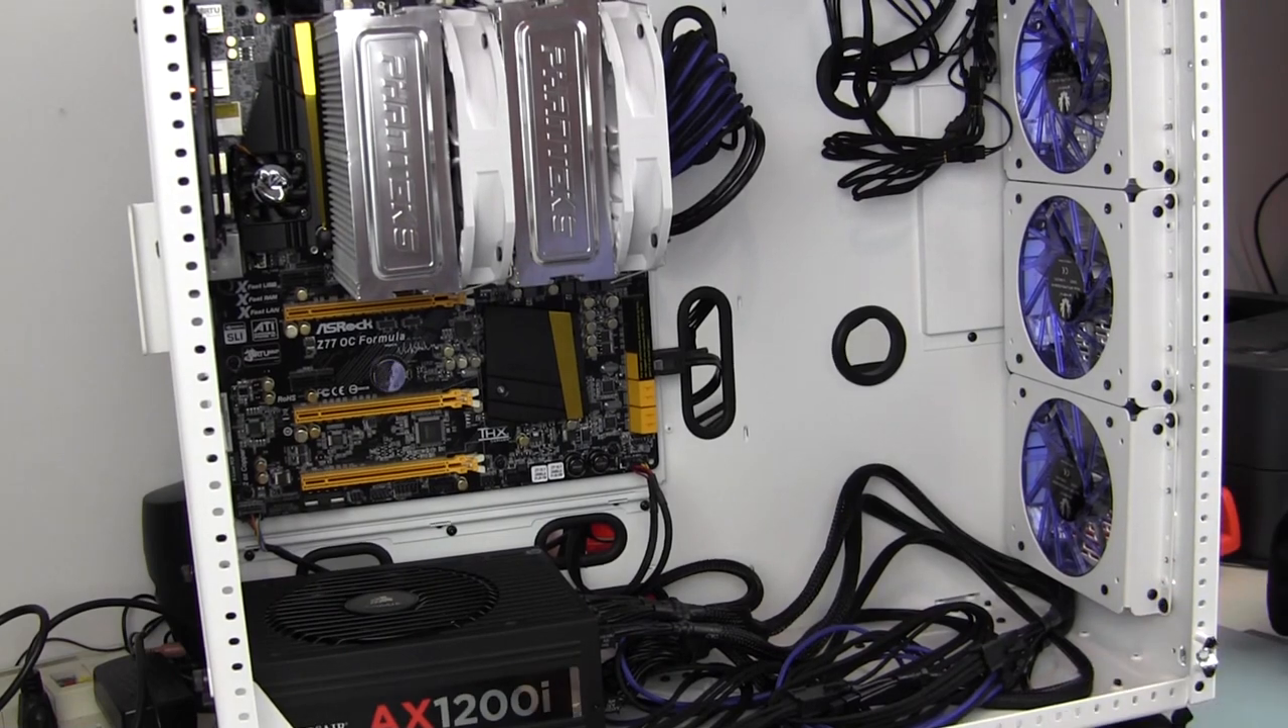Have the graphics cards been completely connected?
No.